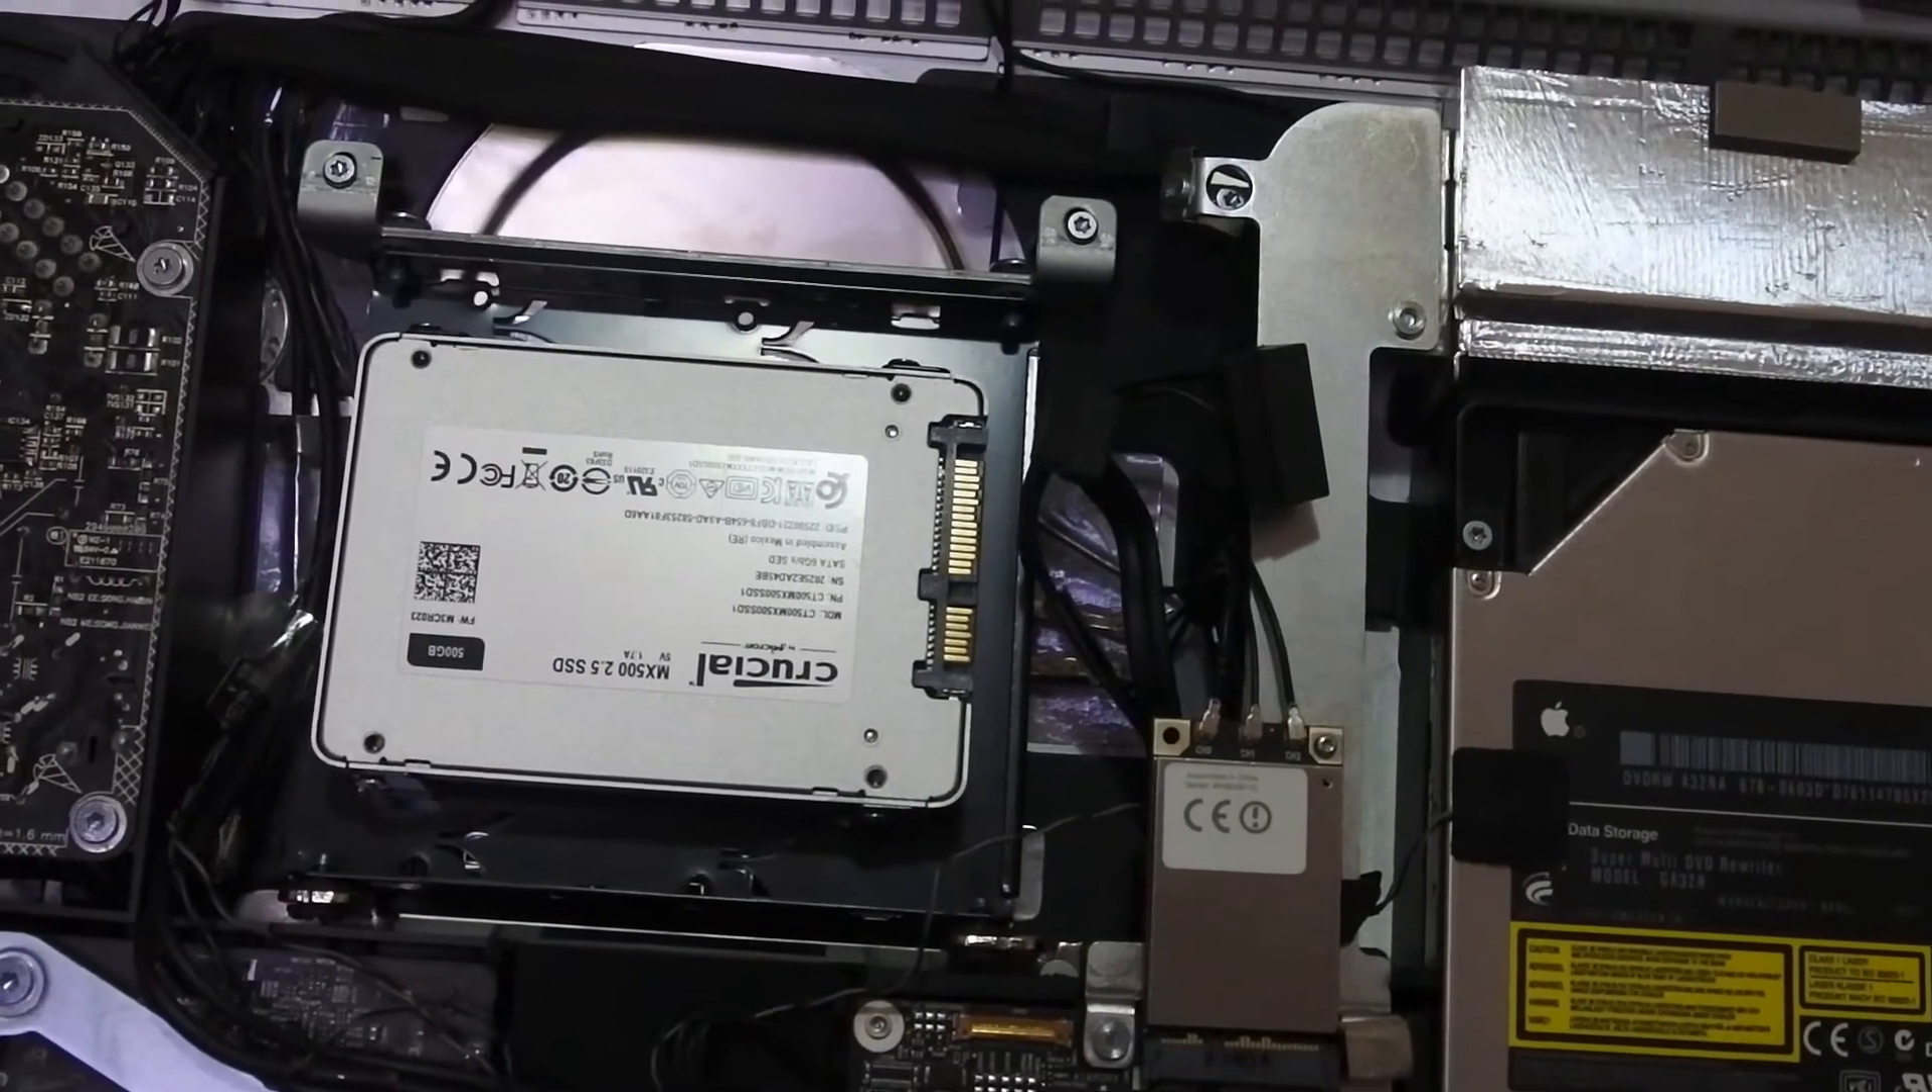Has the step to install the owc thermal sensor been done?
No.